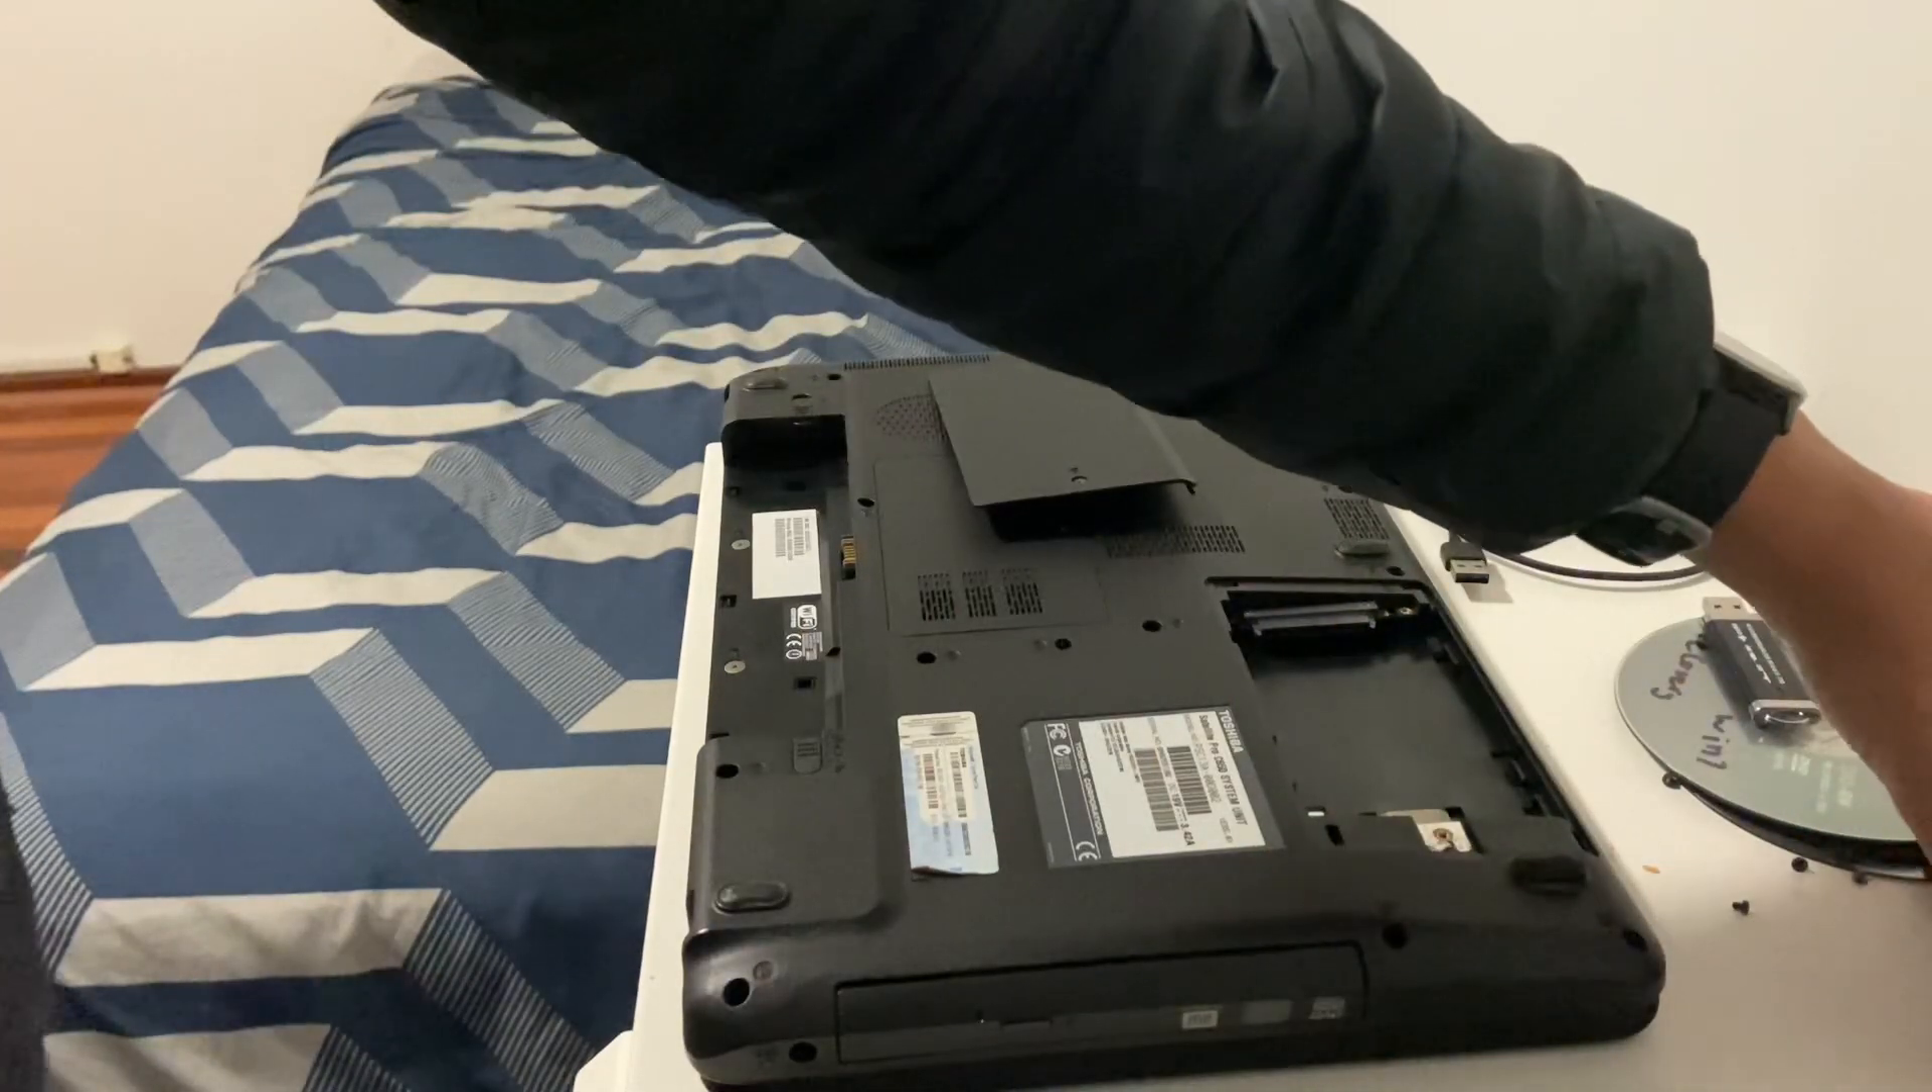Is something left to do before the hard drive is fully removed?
No.